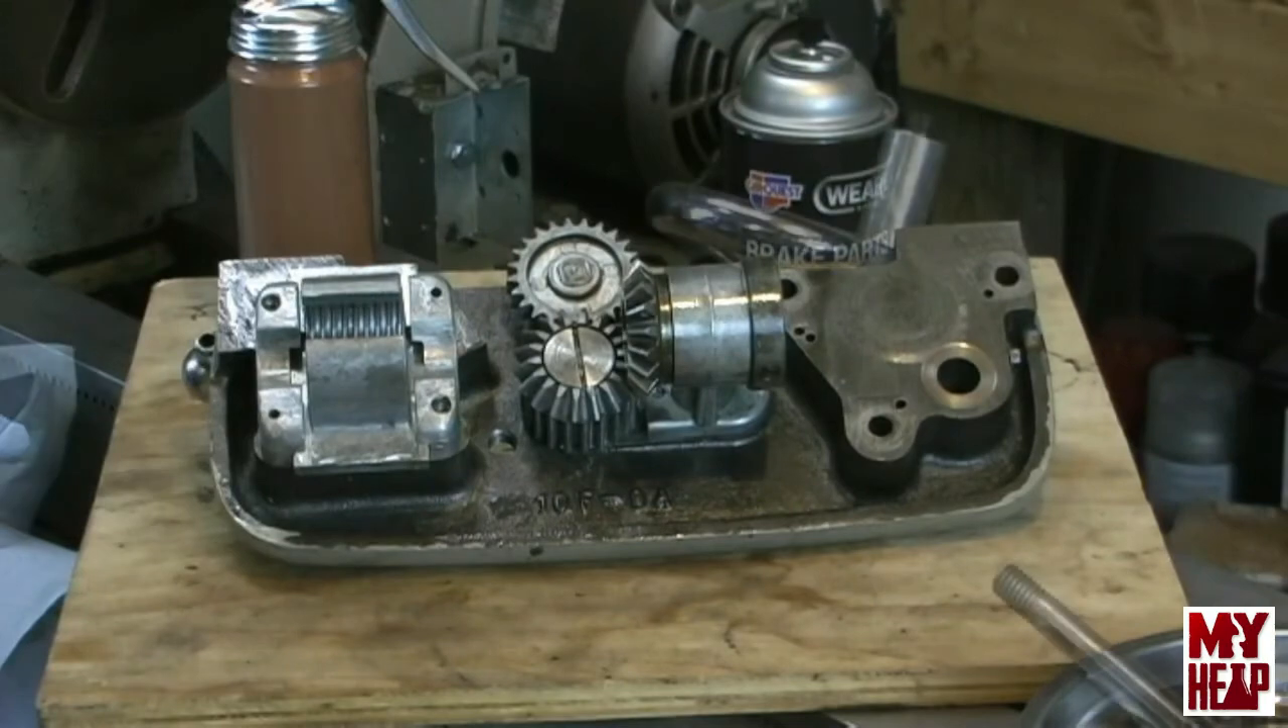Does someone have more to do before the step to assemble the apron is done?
Yes.